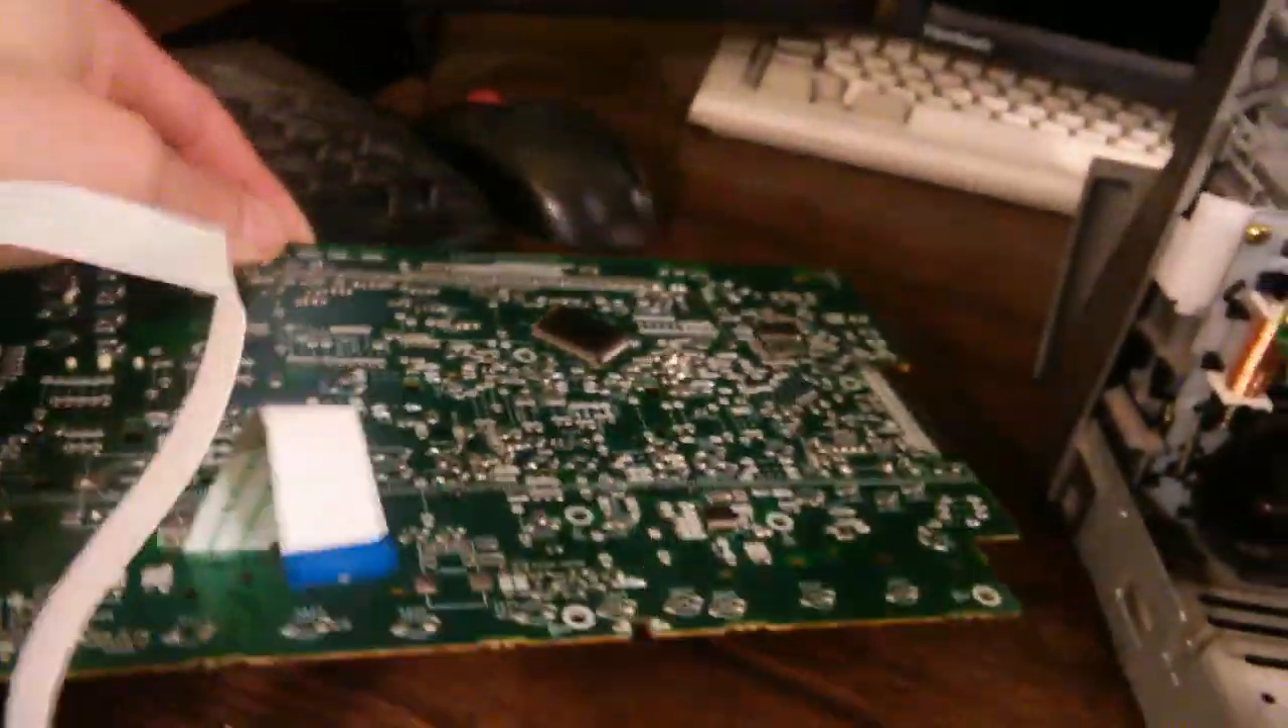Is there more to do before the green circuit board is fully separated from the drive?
No.